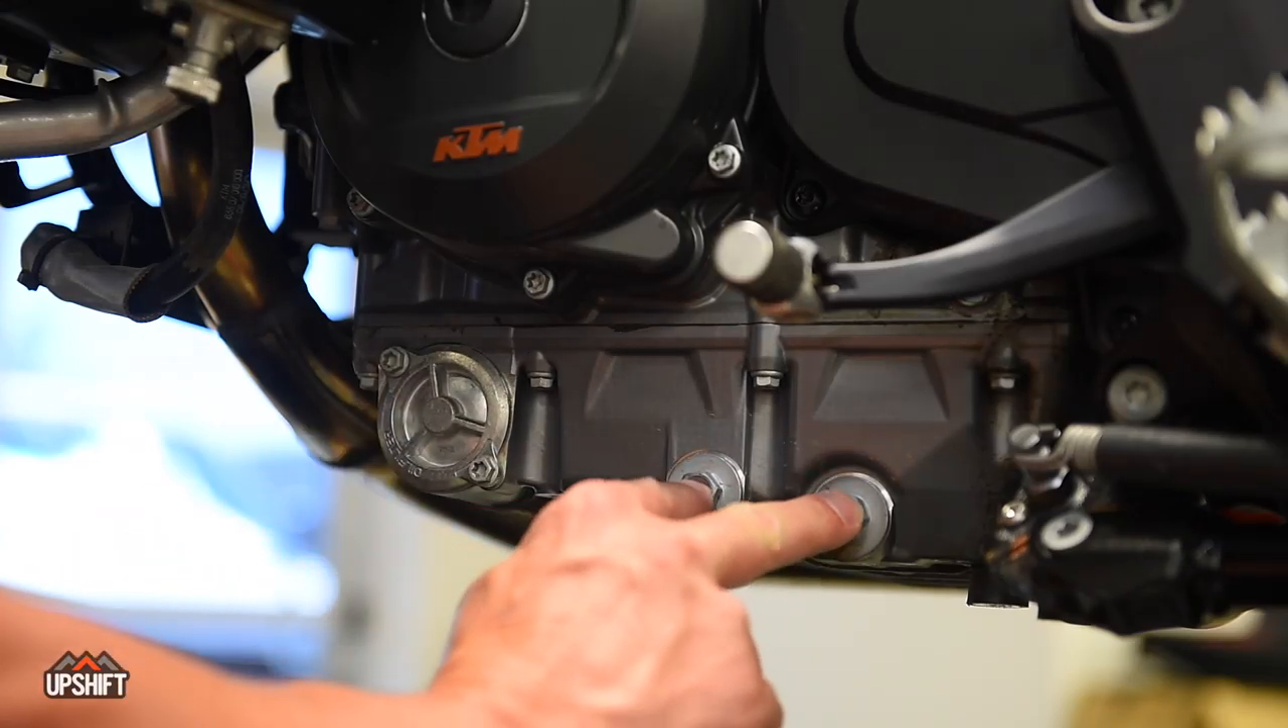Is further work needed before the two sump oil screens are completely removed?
Yes.